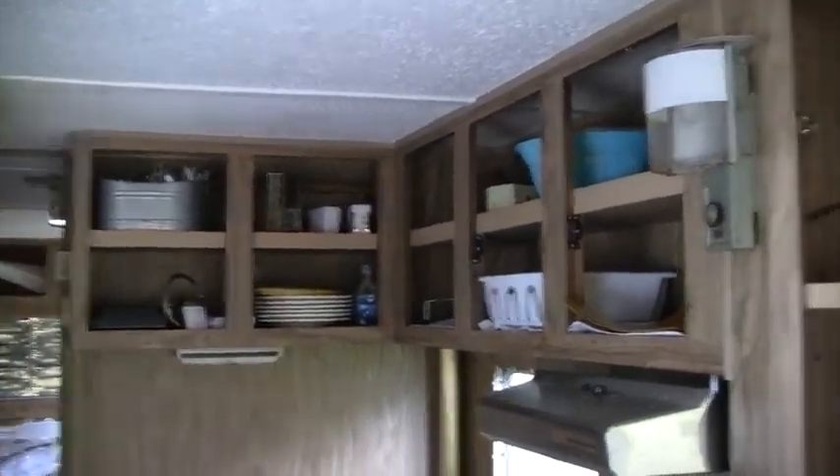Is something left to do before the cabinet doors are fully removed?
No.